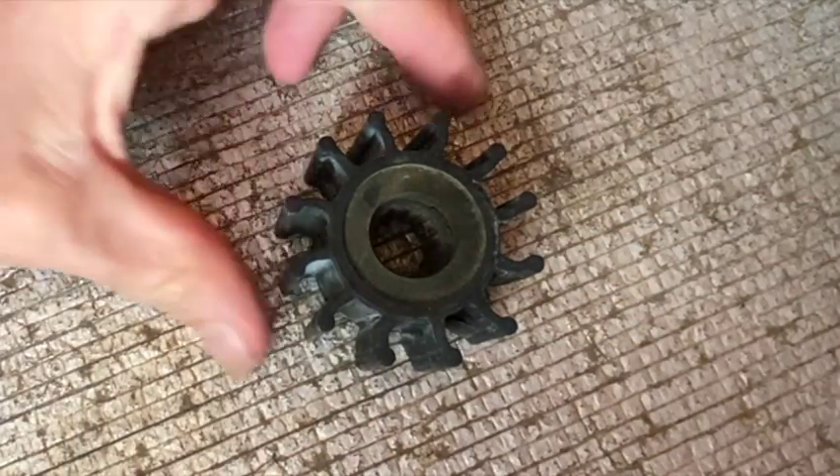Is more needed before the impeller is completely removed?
No.